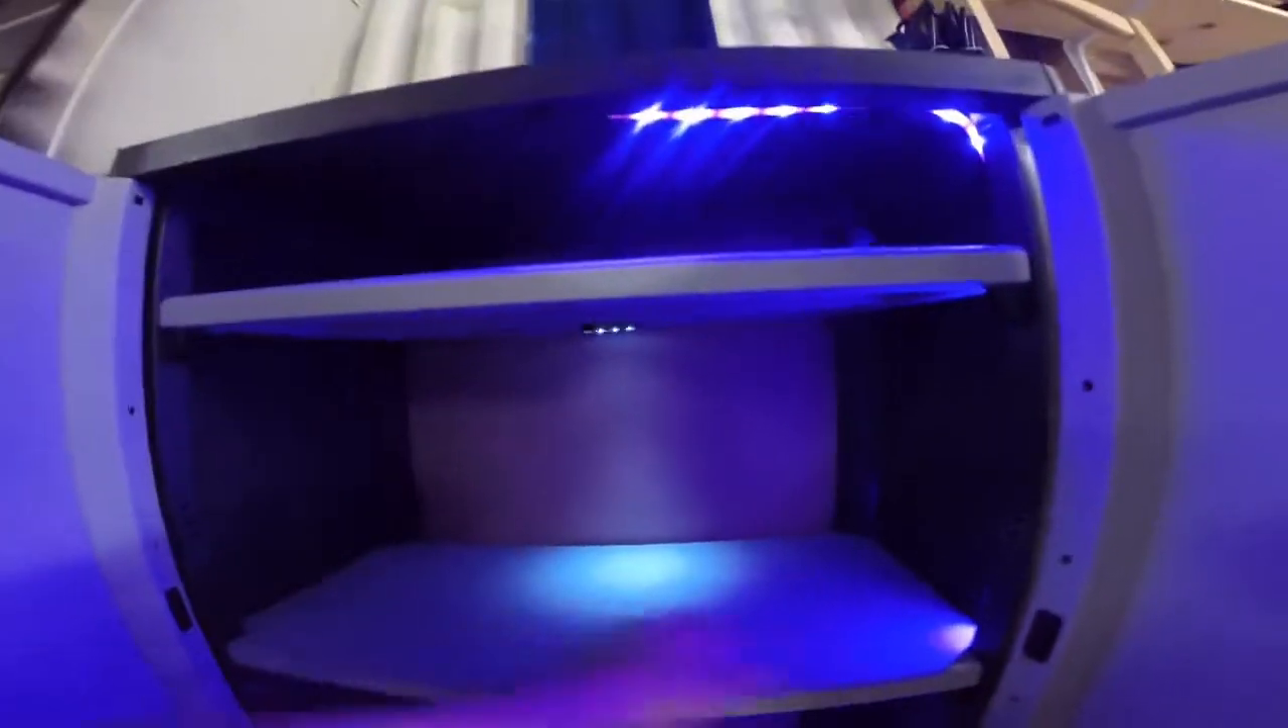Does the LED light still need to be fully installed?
No.